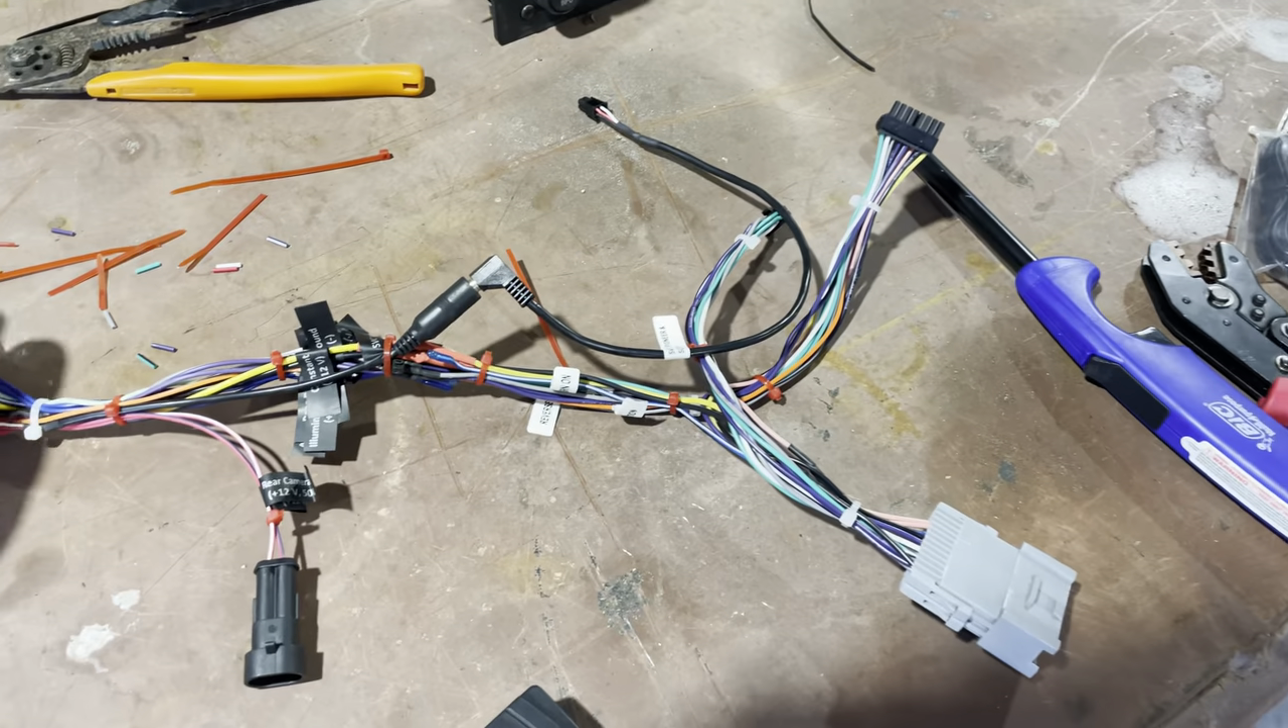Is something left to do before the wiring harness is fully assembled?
No.